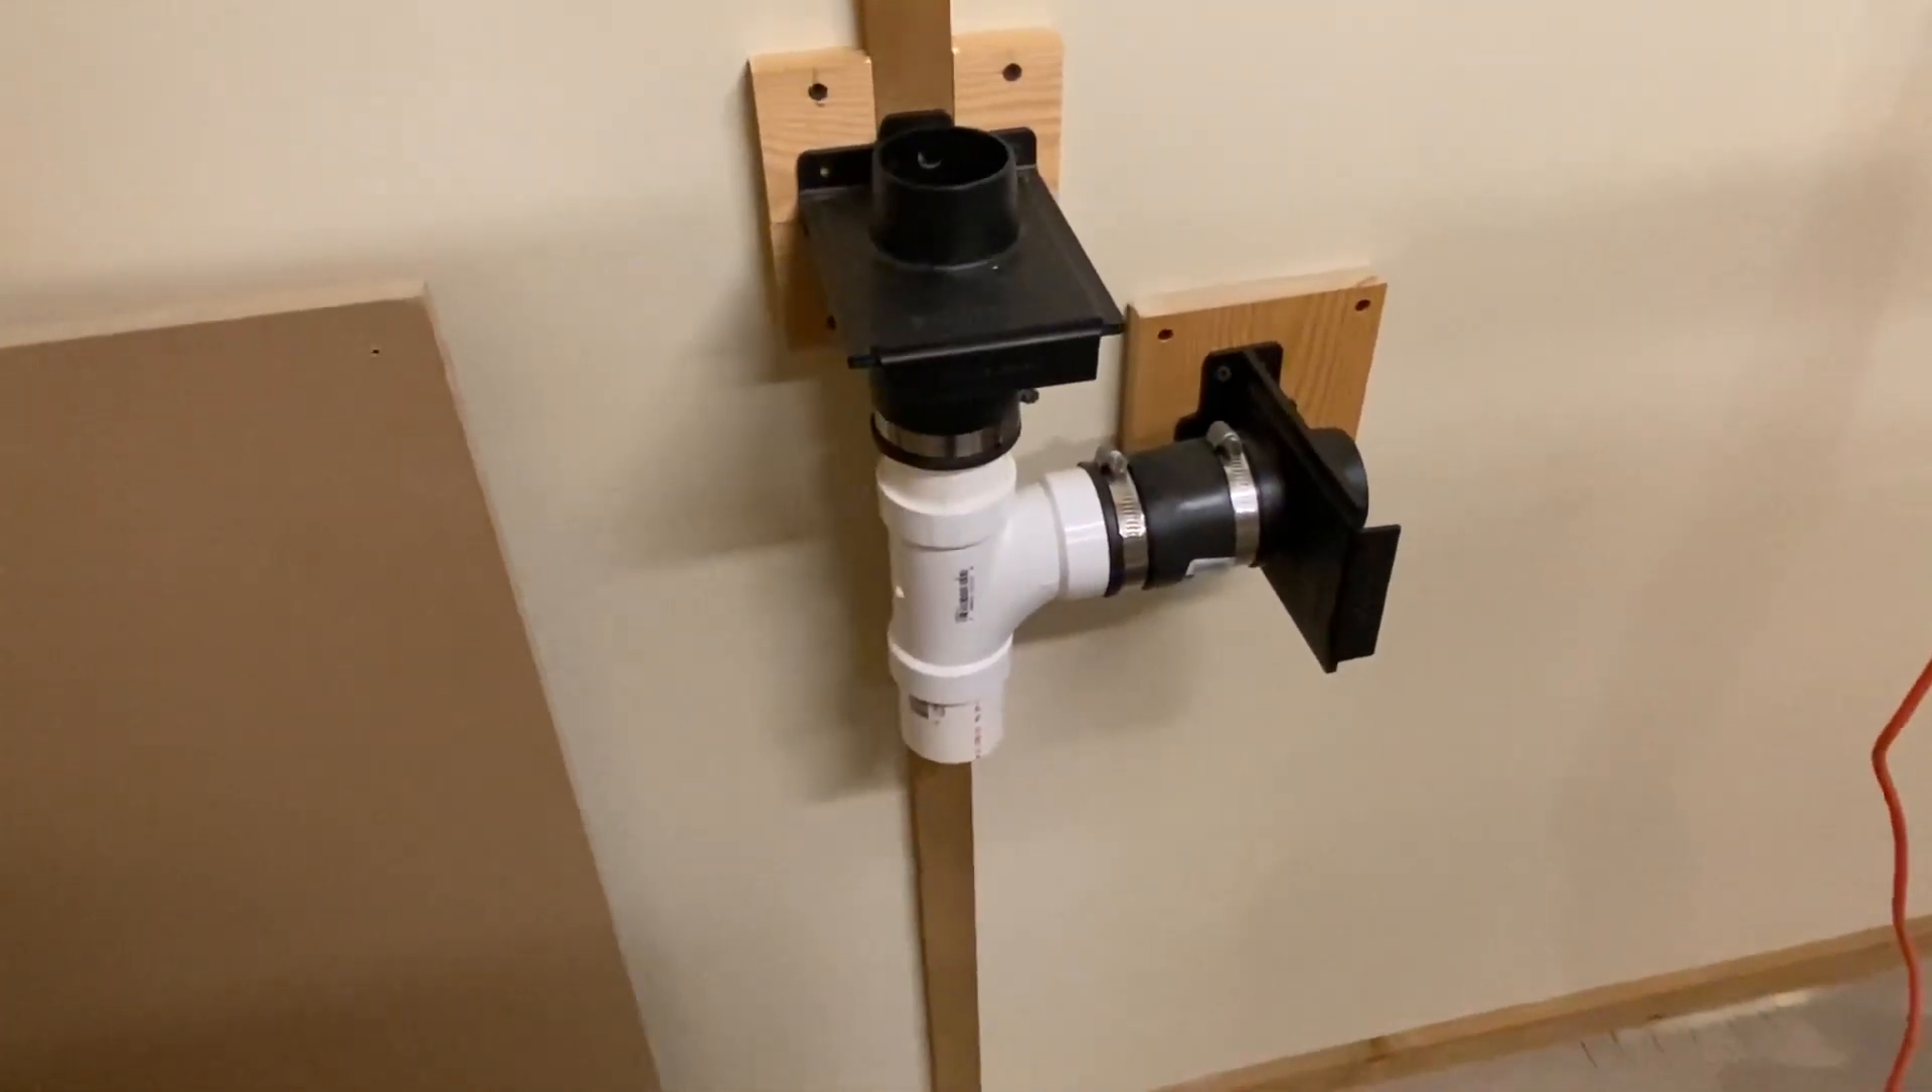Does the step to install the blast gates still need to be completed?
No.